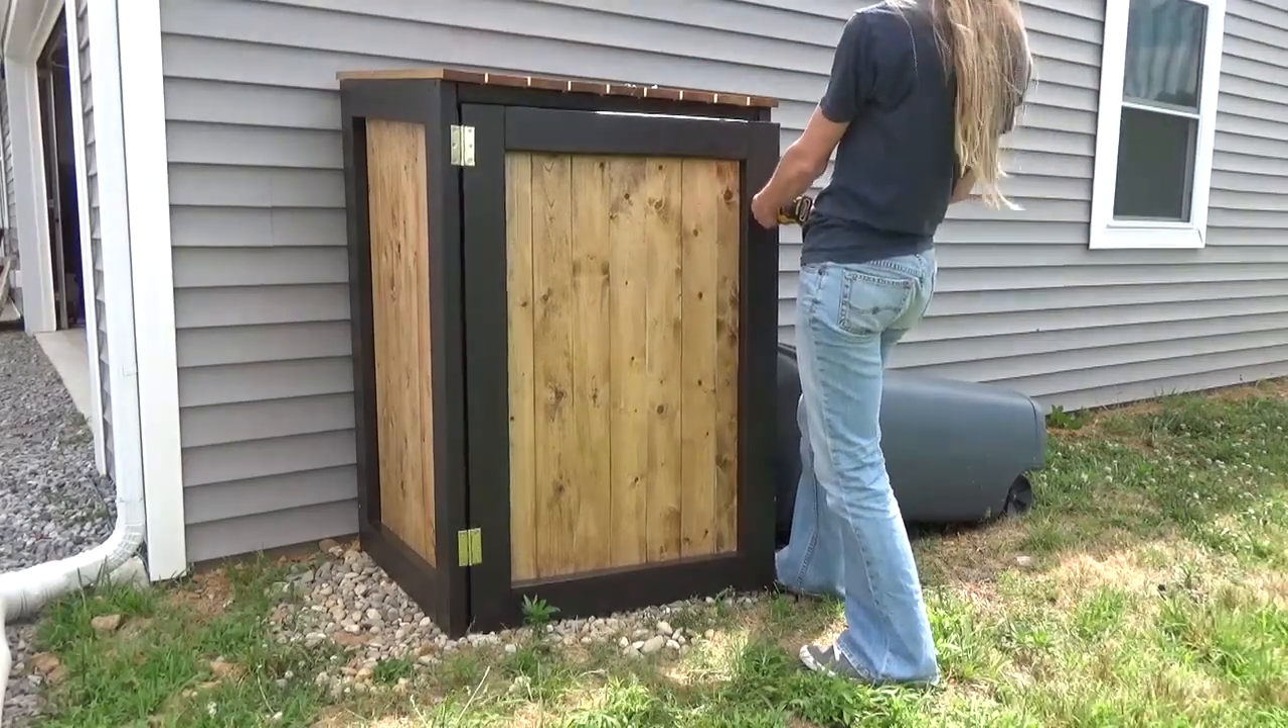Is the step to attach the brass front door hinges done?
Yes.